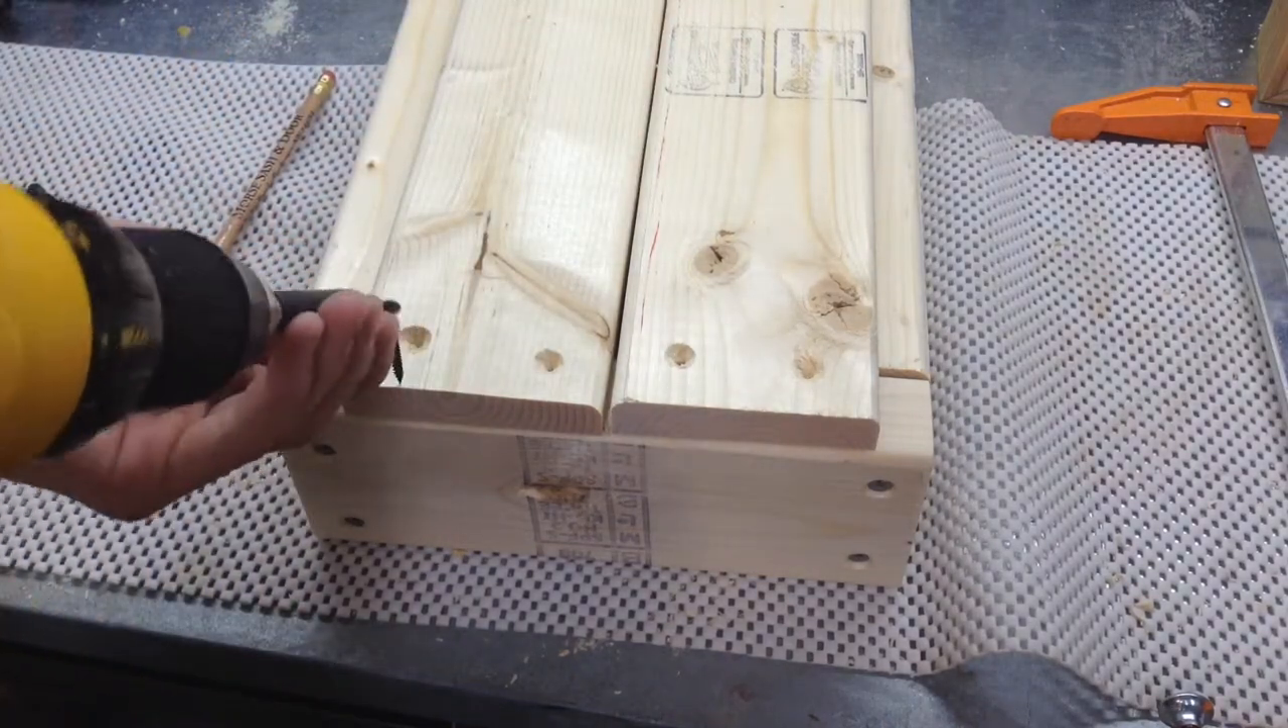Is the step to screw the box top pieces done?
No.